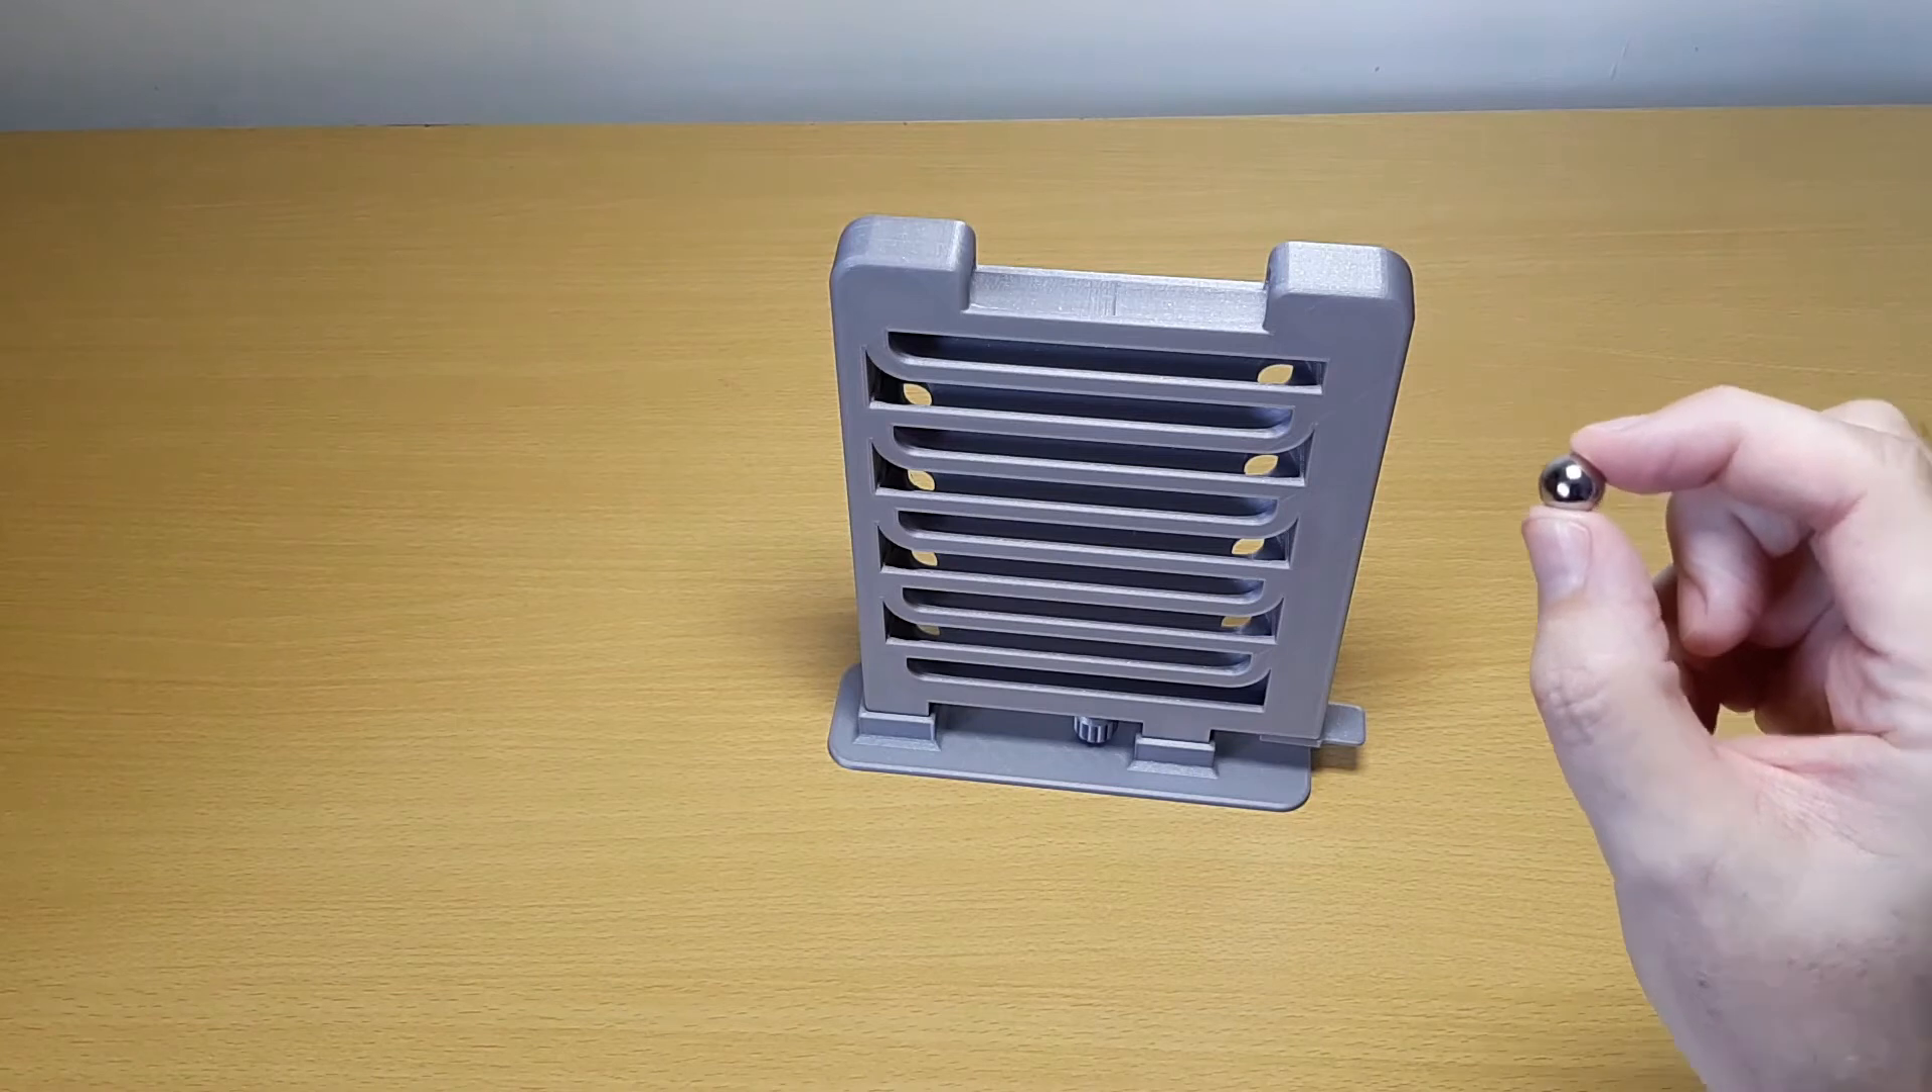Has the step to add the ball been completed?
No.